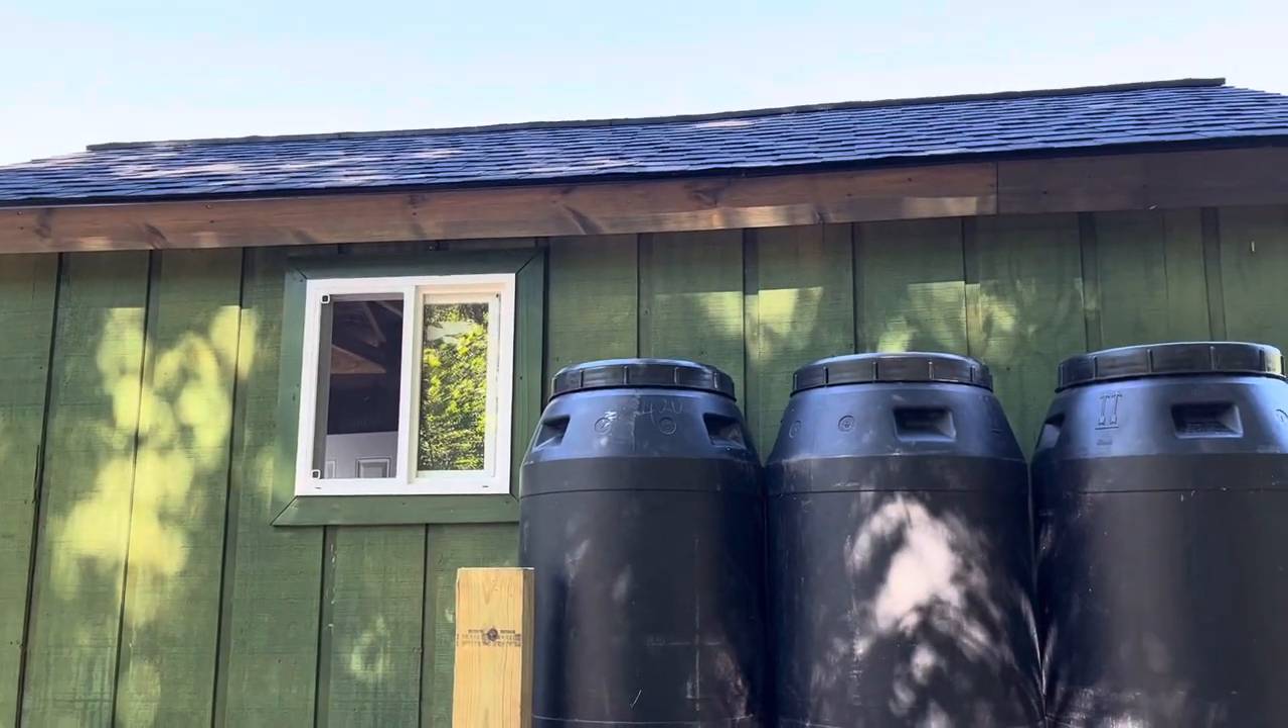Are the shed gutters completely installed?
No.